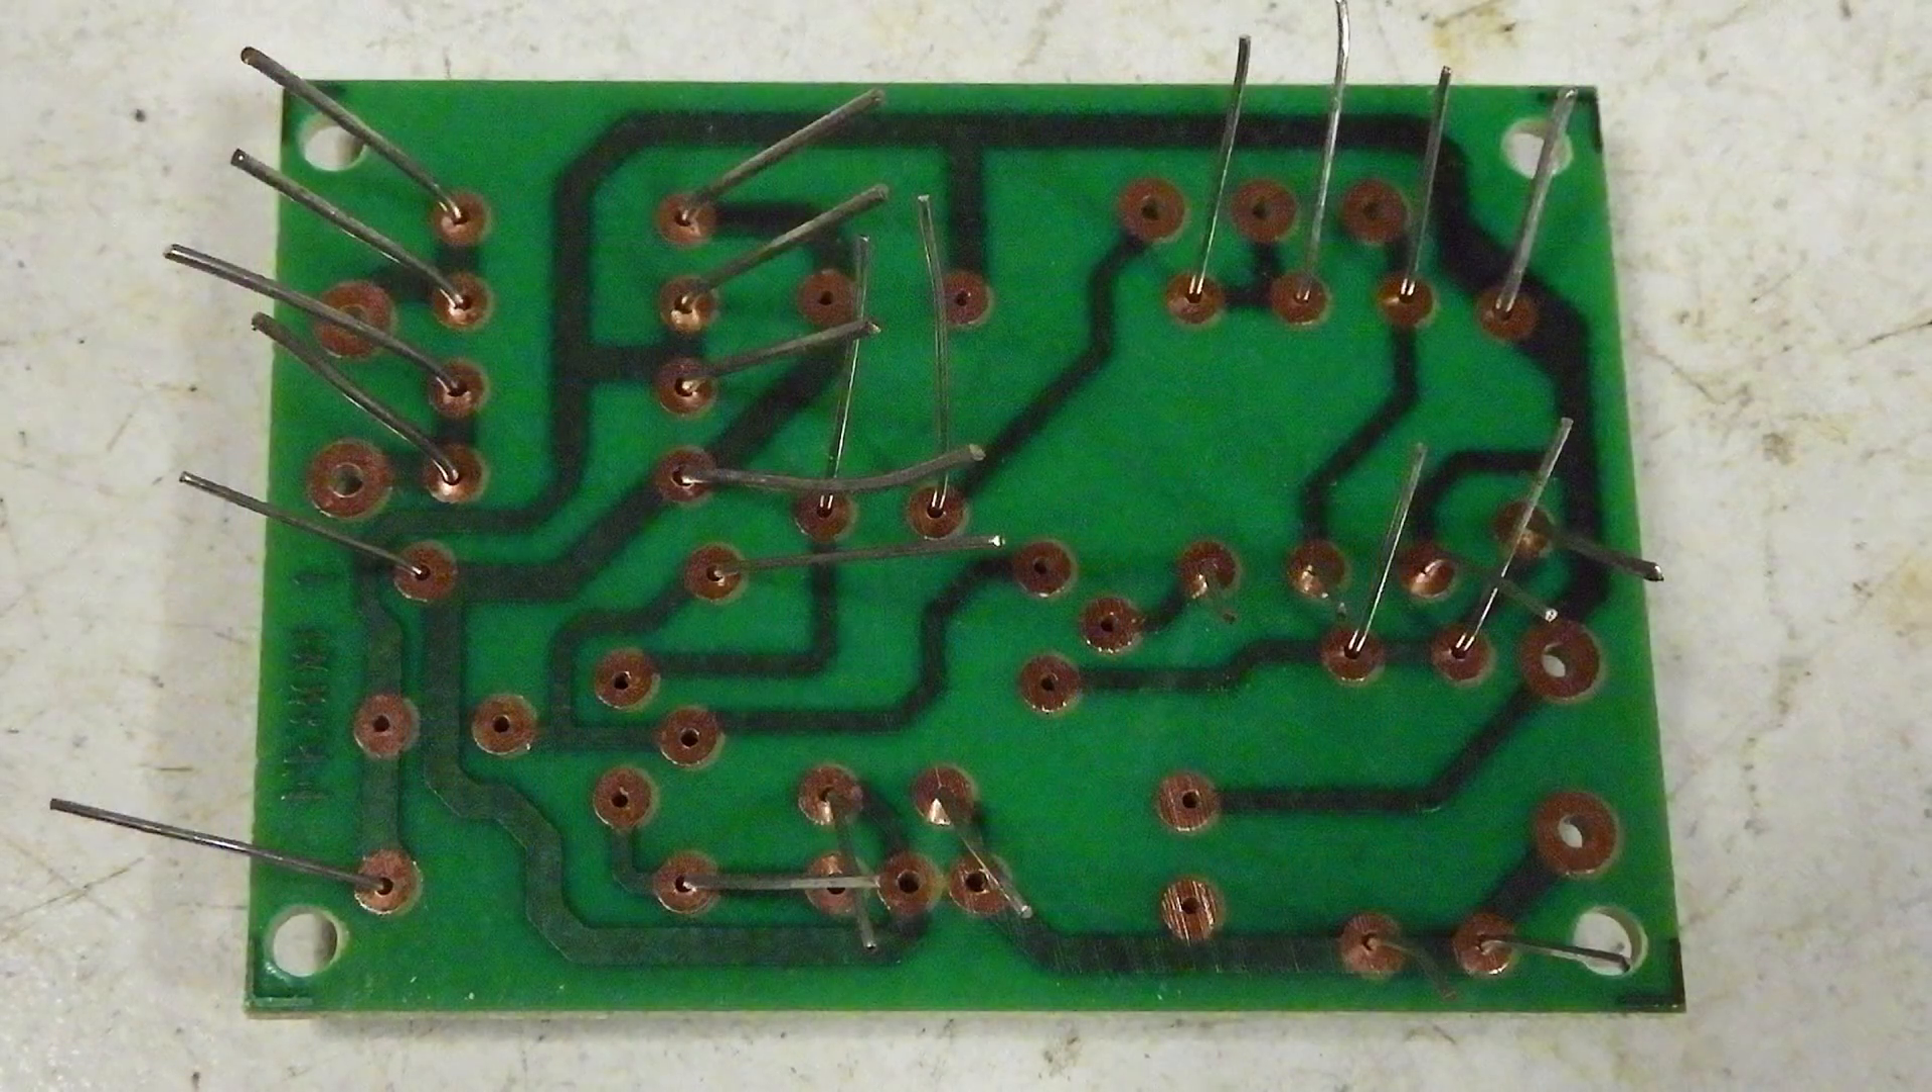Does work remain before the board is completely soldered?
Yes.